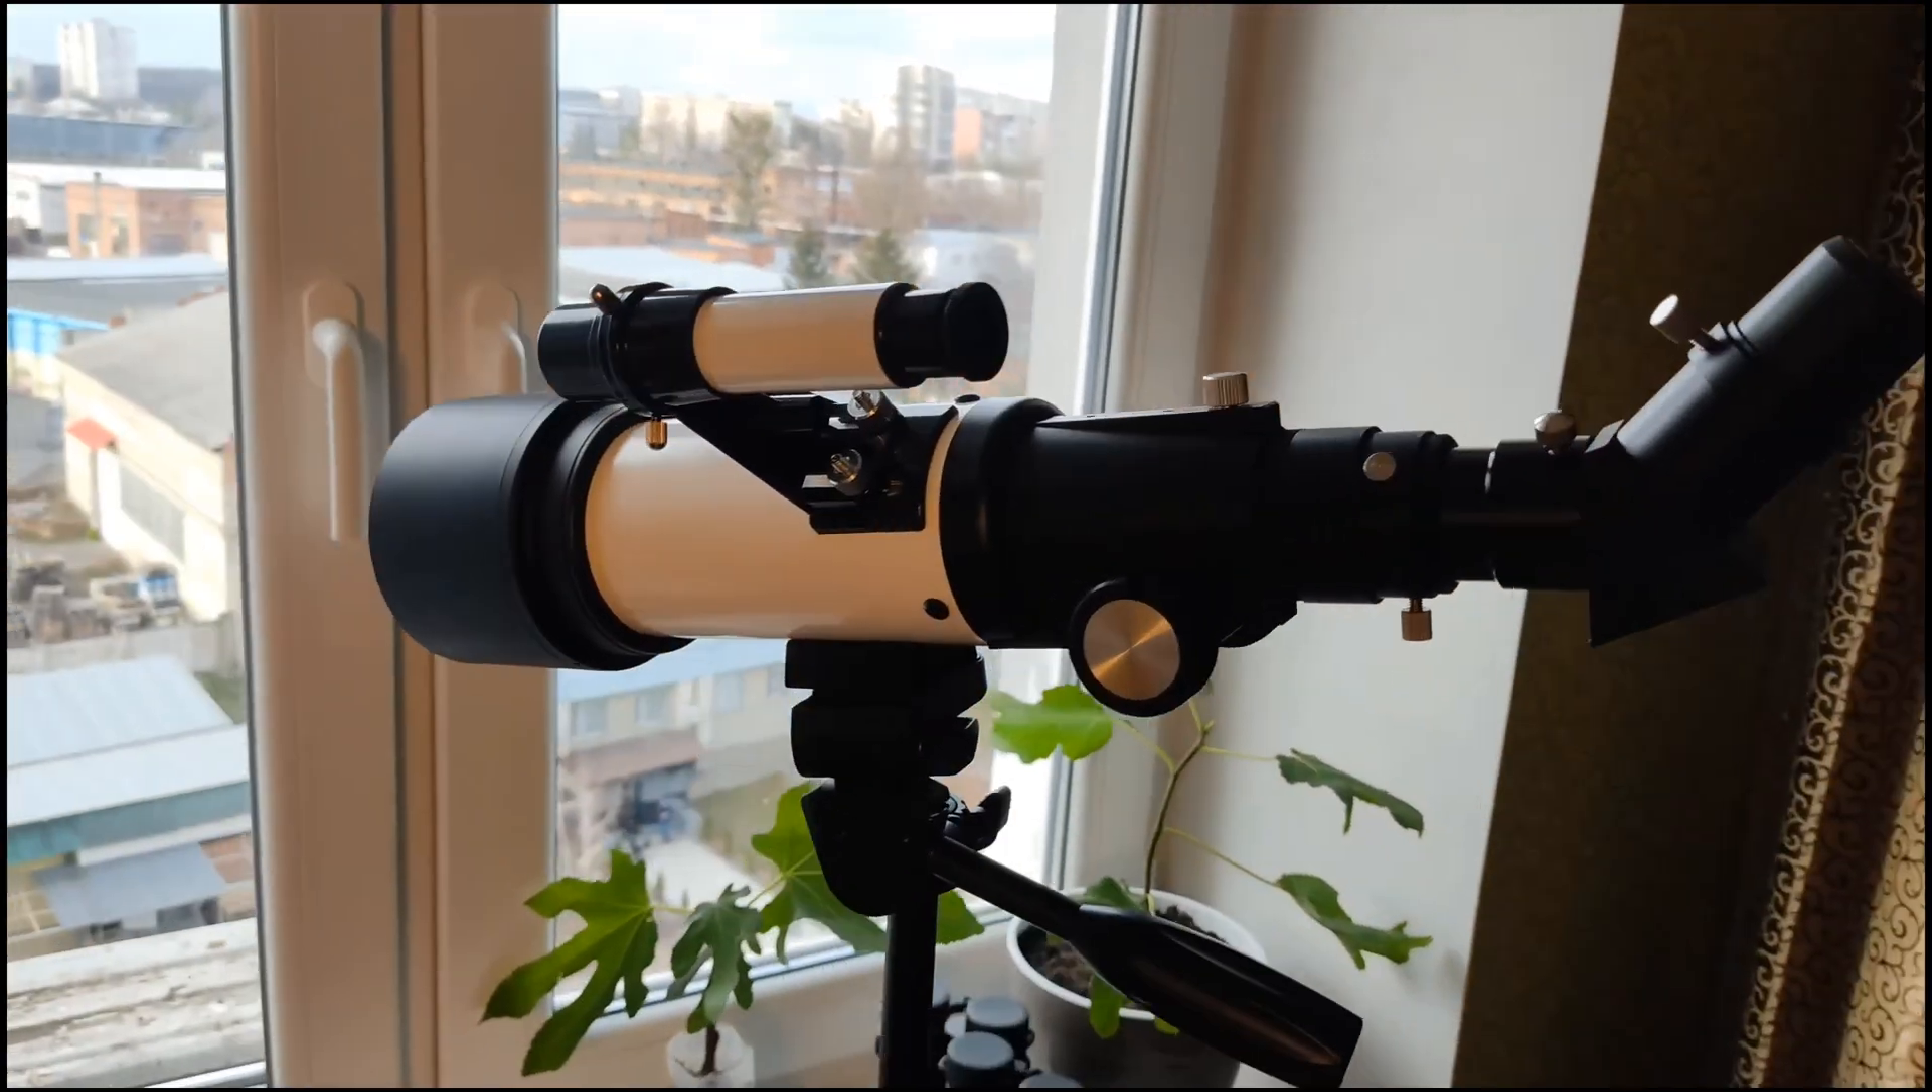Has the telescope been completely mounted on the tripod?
Yes.